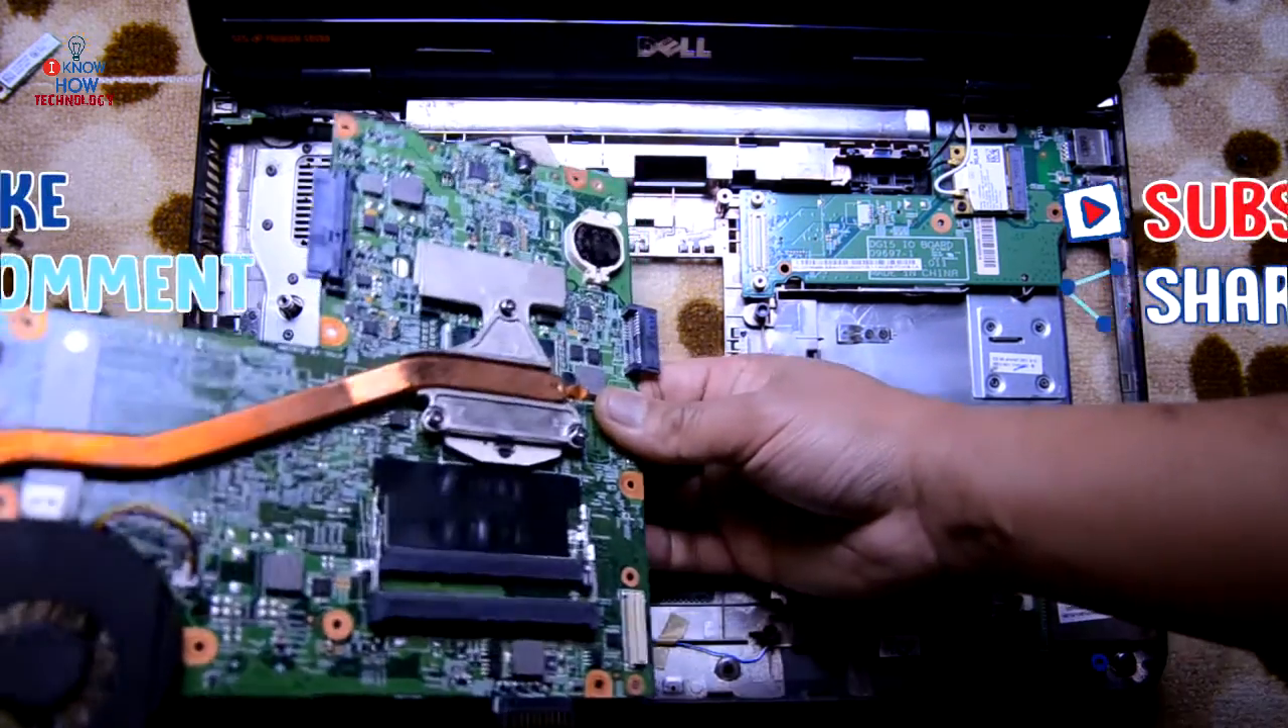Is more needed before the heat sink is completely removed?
Yes.